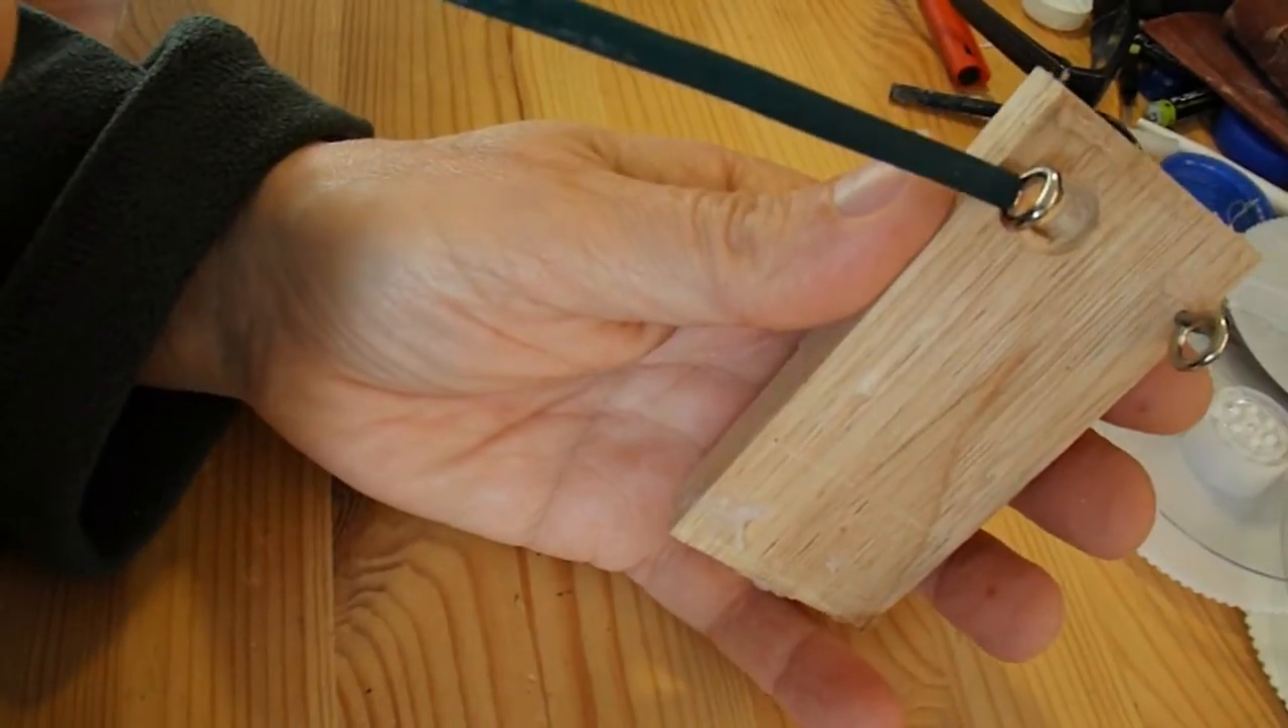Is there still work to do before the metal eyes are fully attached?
No.